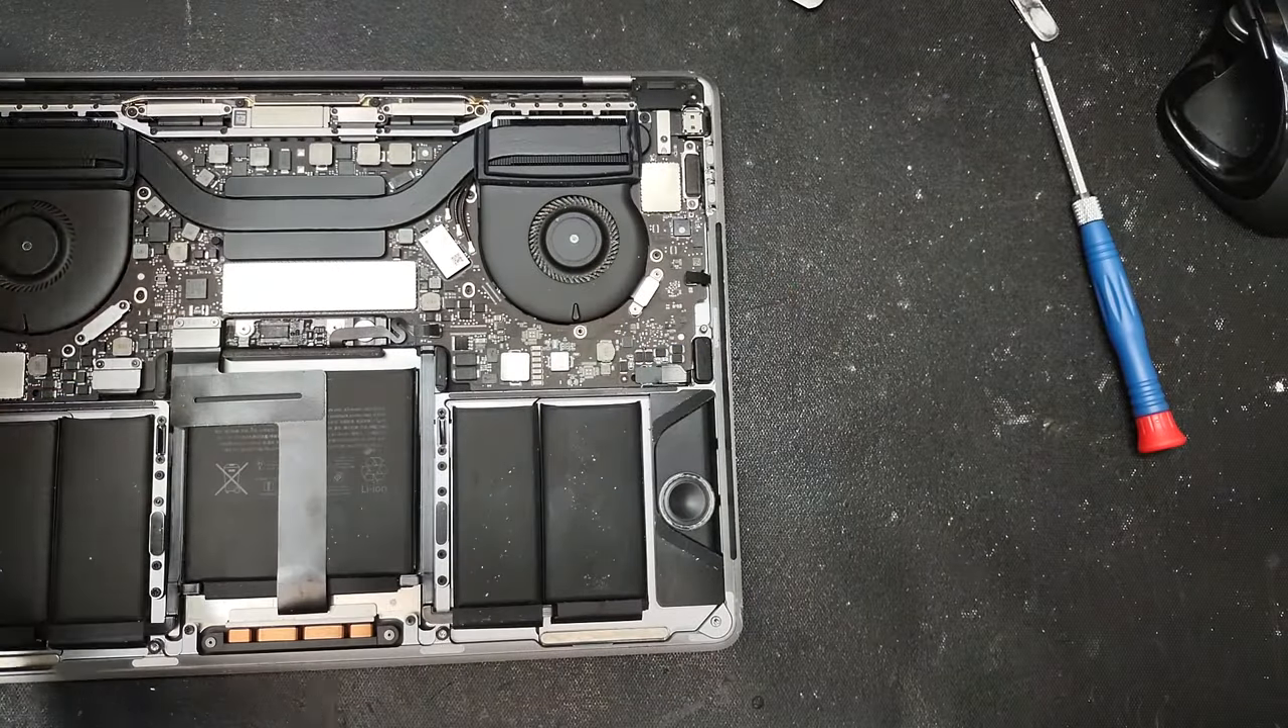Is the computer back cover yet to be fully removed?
No.